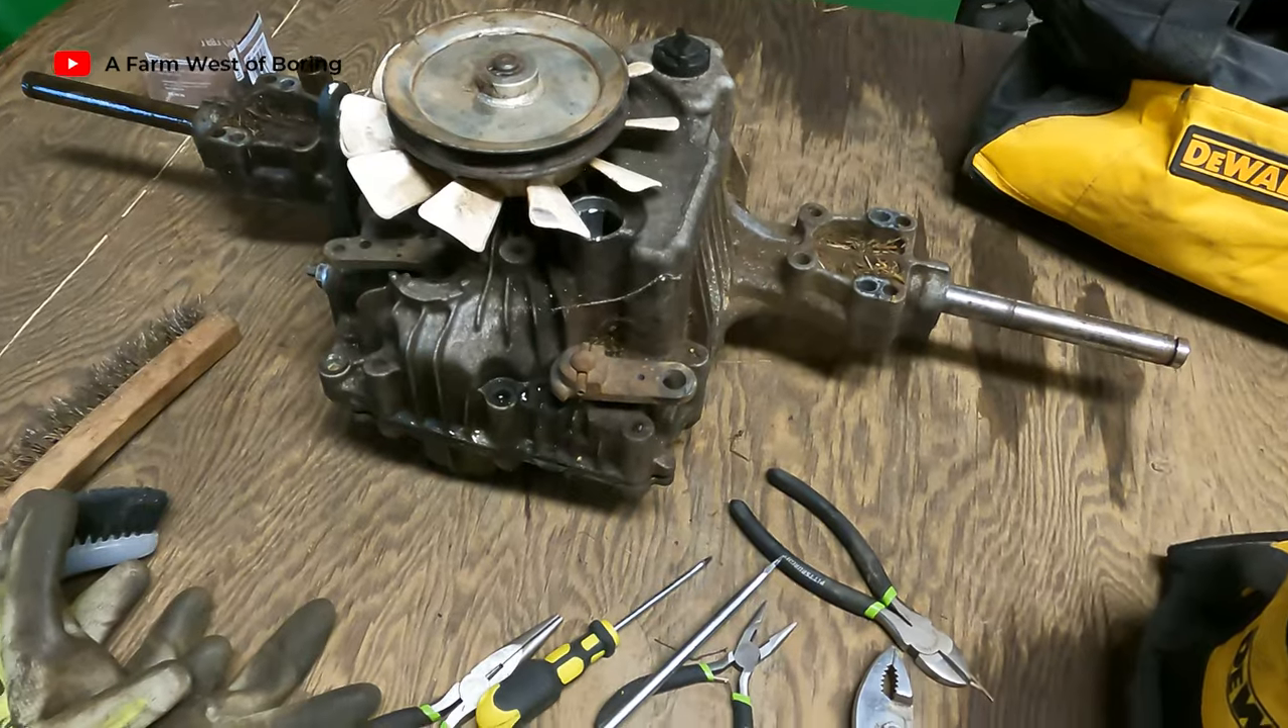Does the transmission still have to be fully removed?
No.